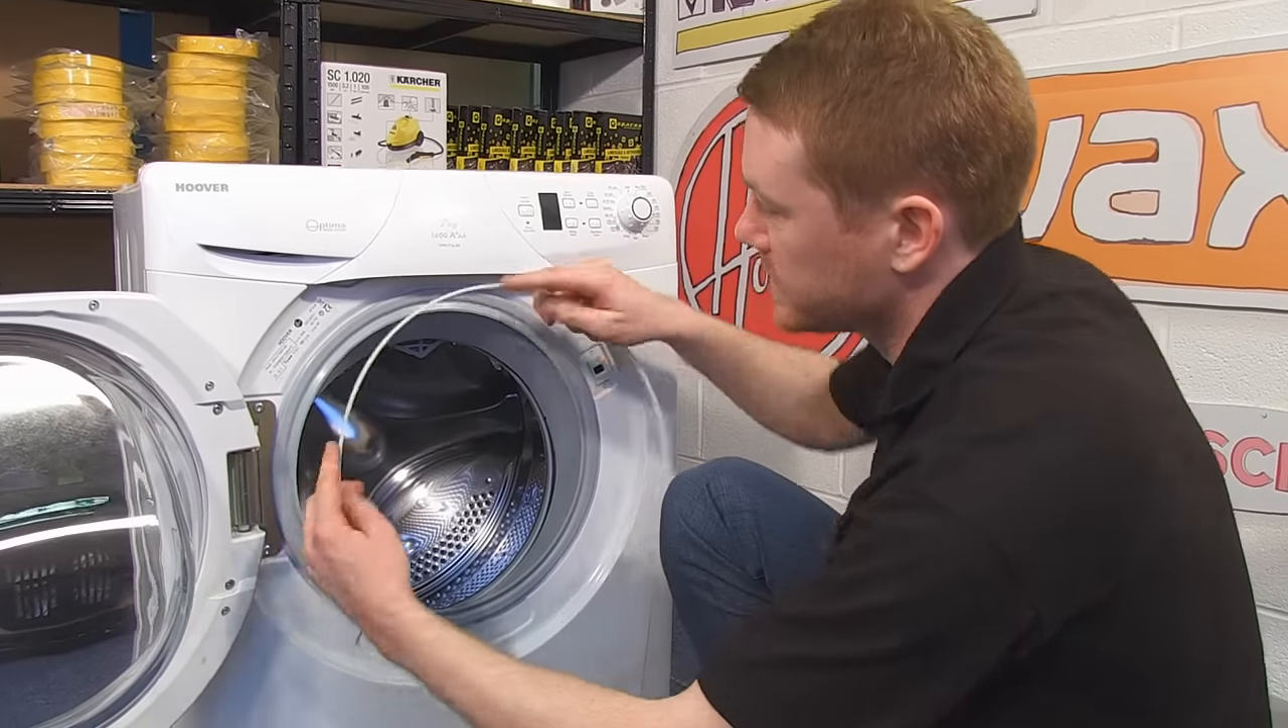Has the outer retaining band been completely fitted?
No.